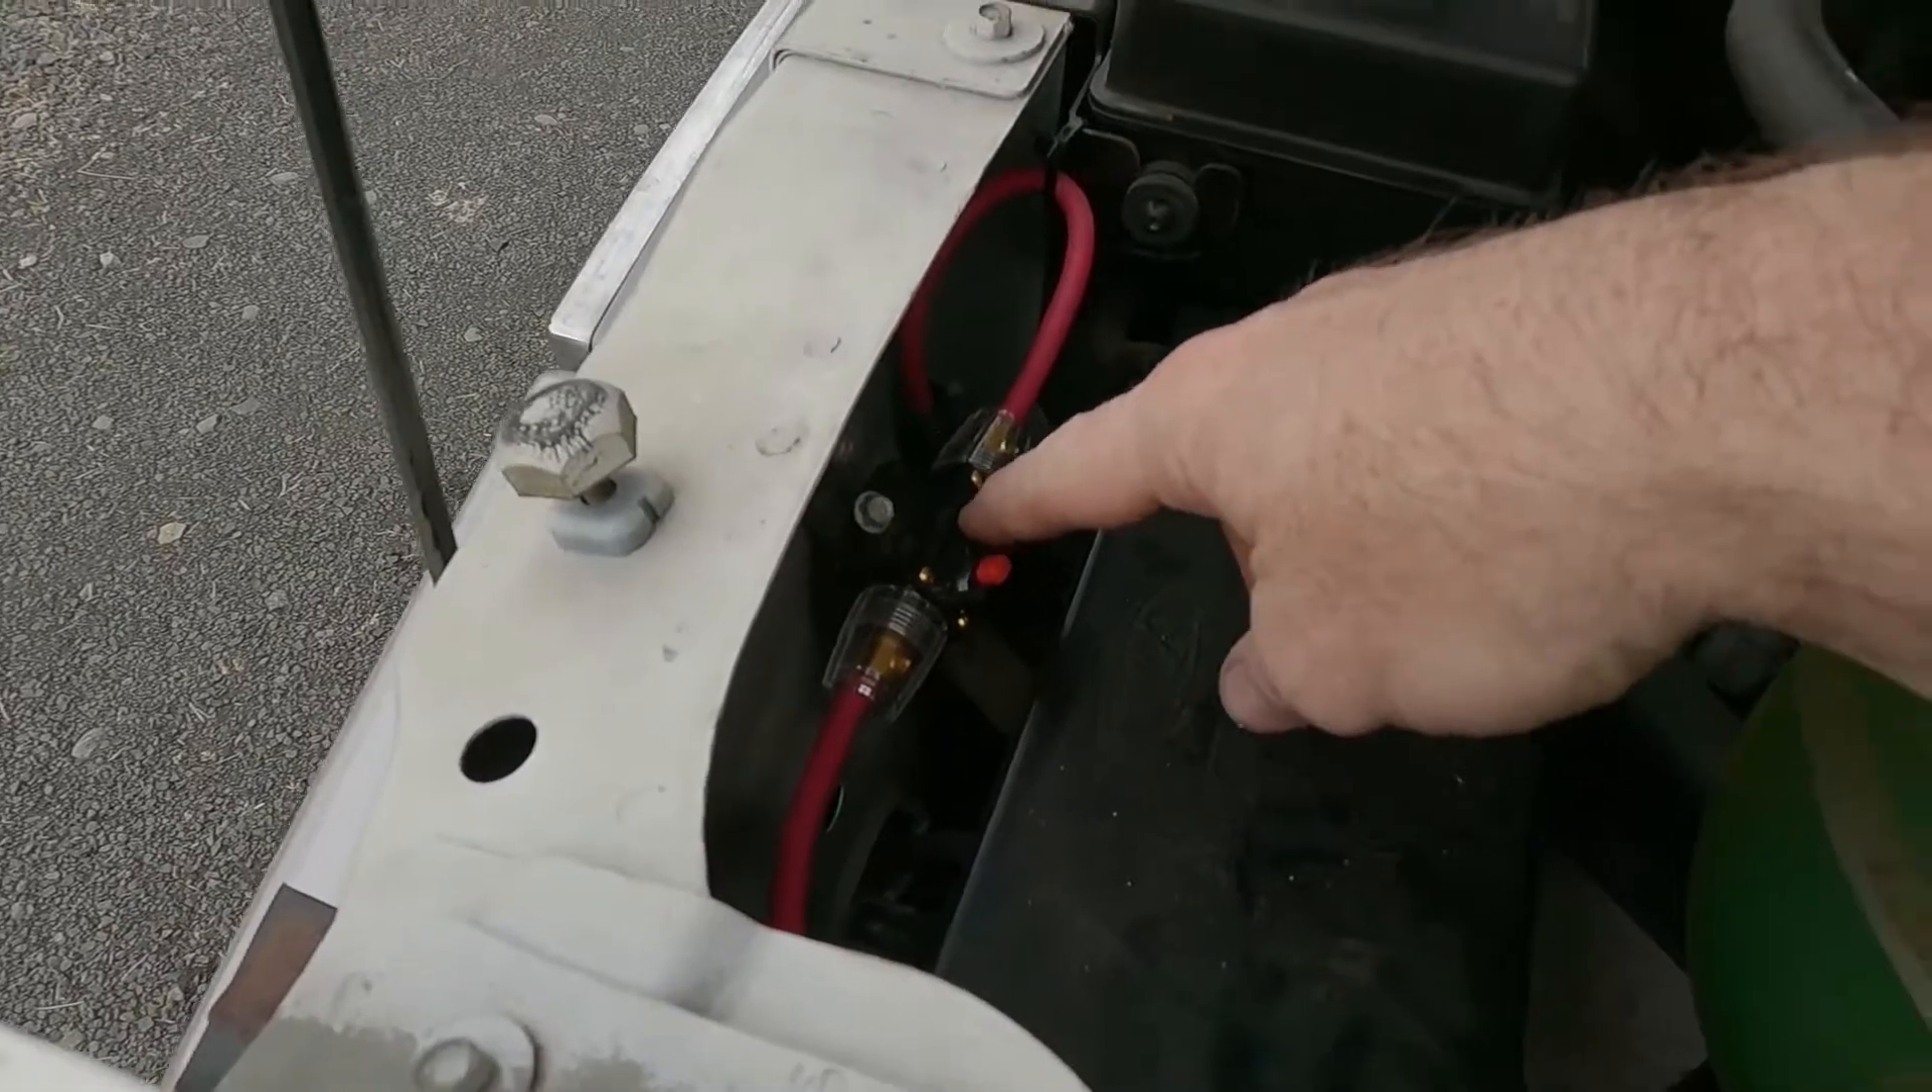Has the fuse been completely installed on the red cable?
Yes.